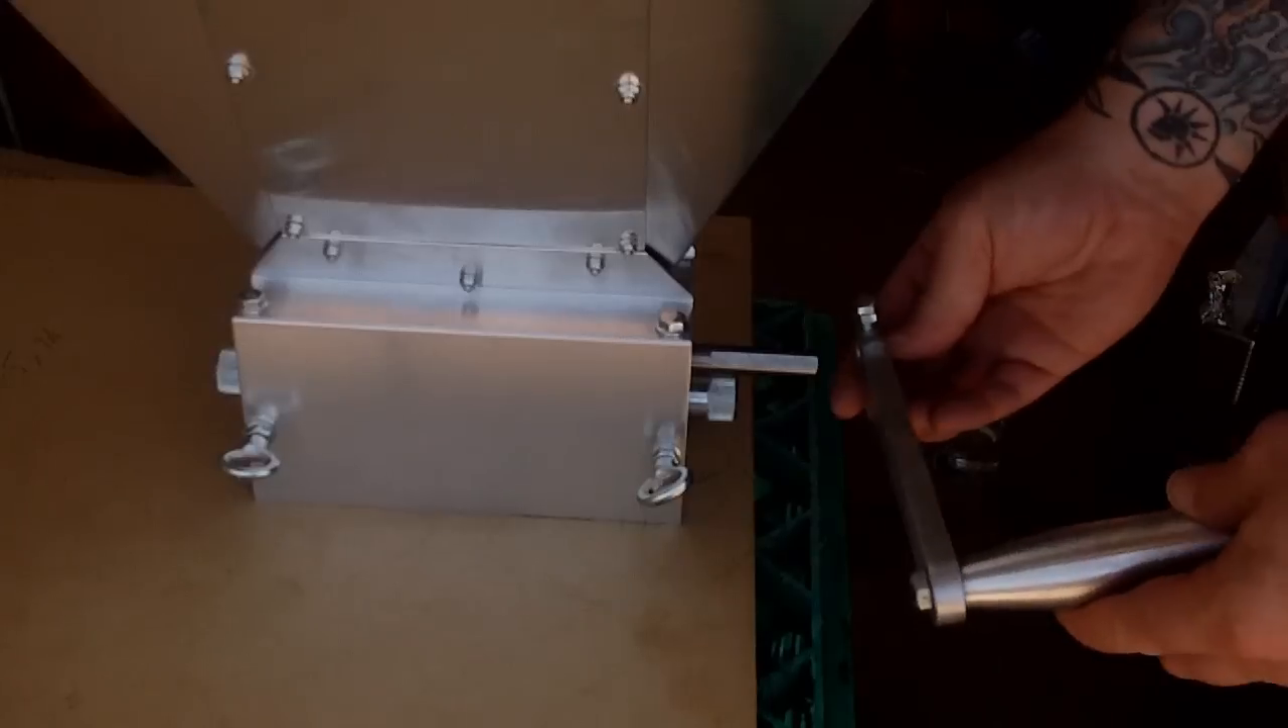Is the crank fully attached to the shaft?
No.